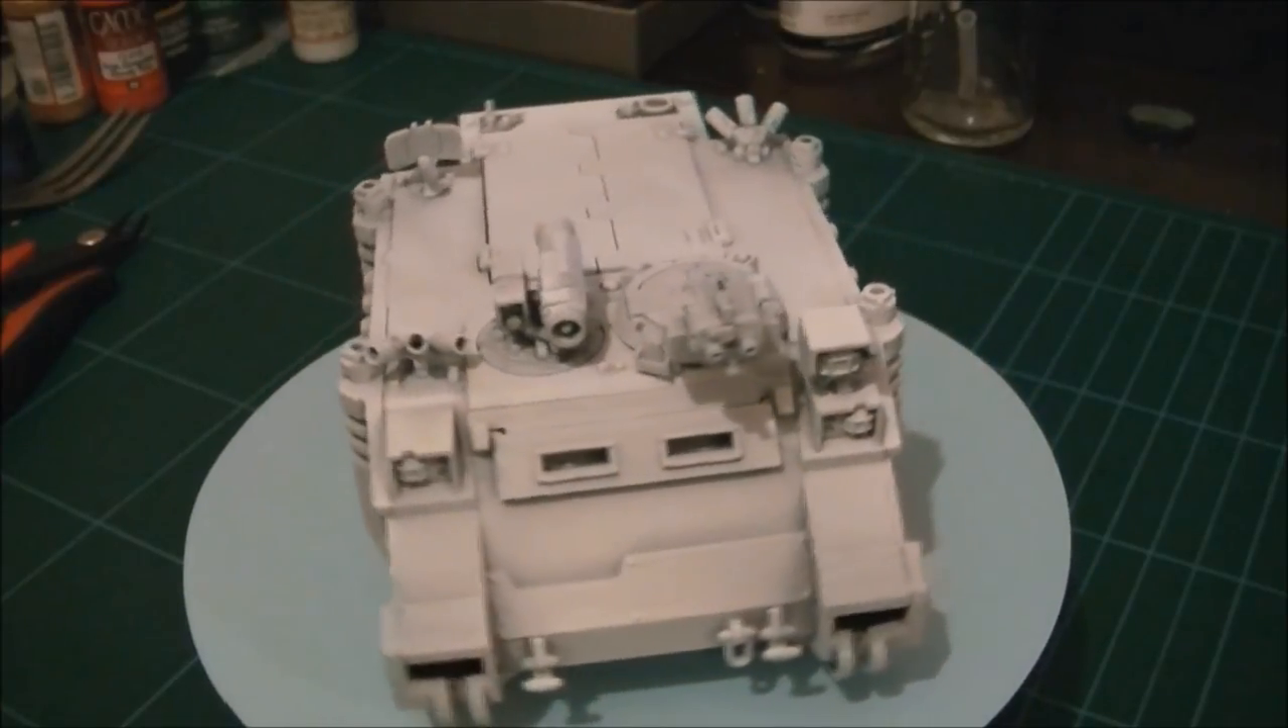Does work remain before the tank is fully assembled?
No.